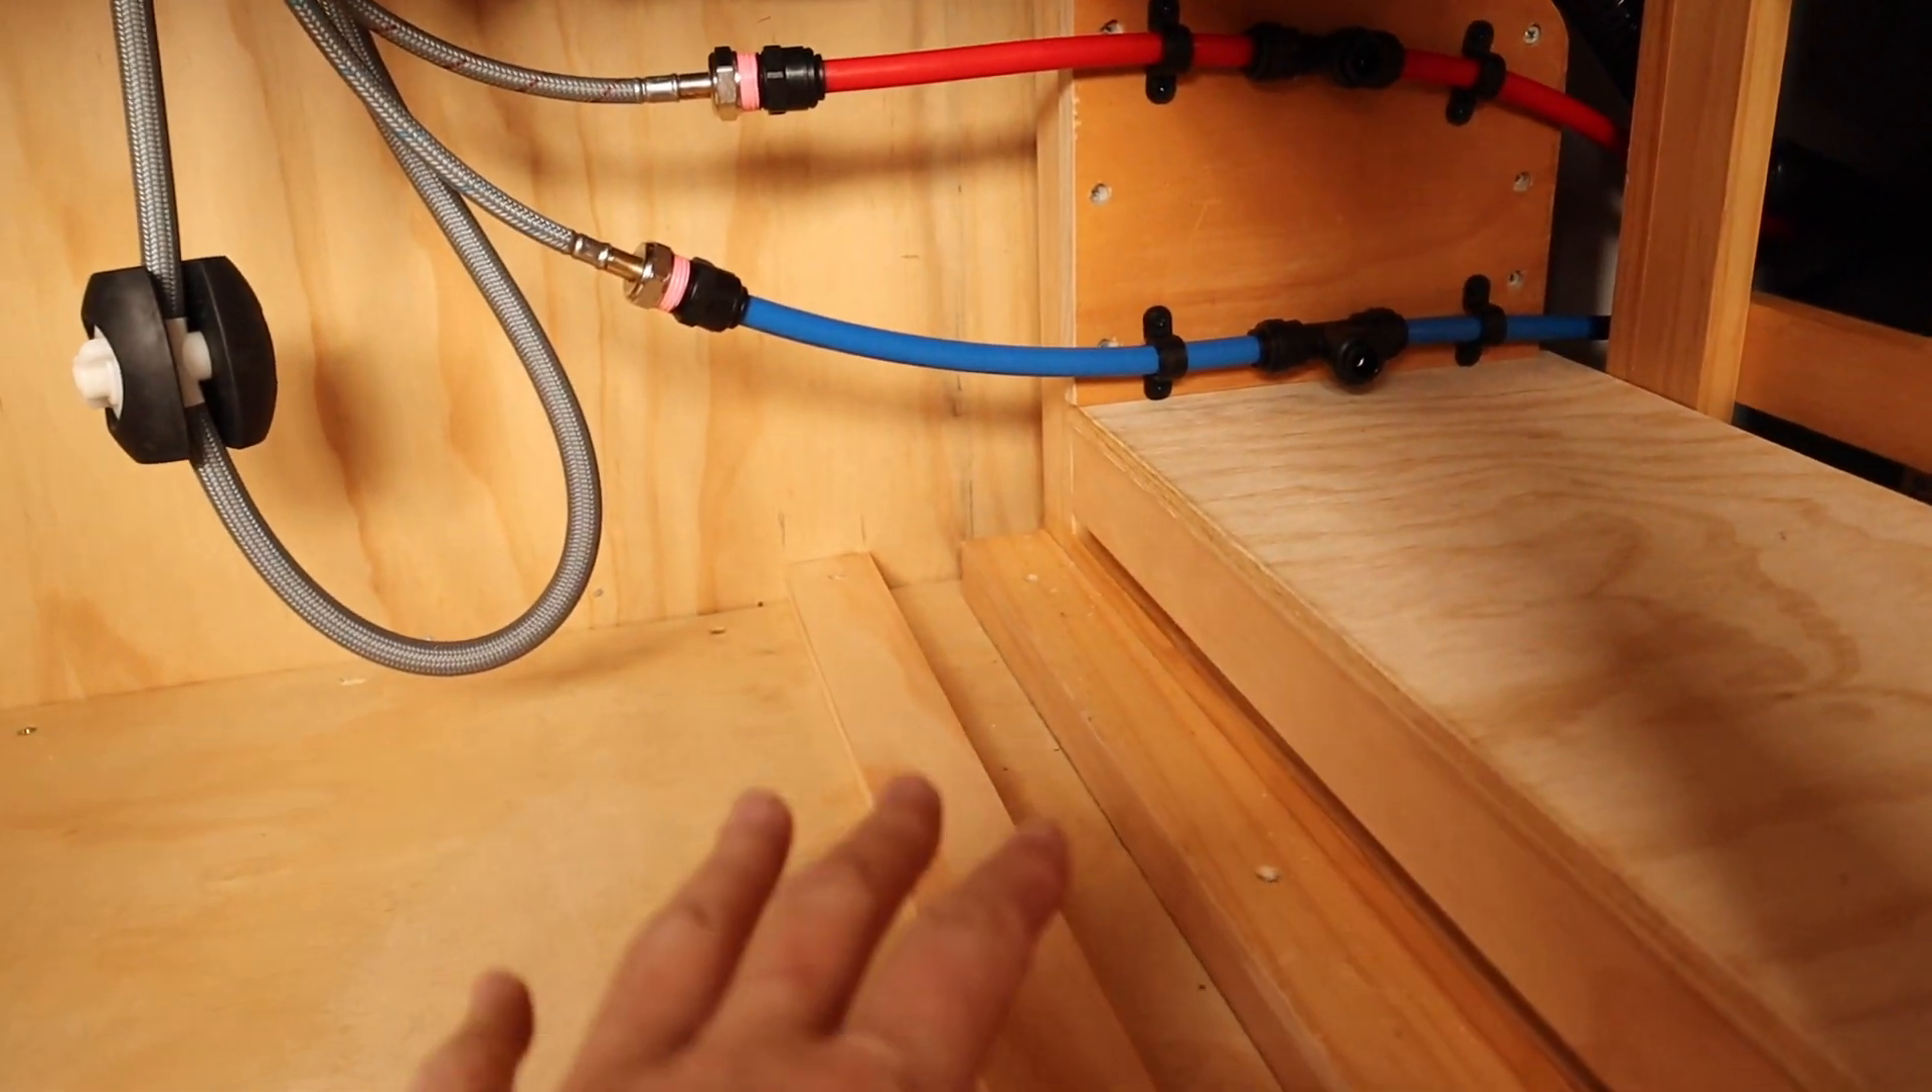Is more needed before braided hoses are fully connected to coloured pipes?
No.